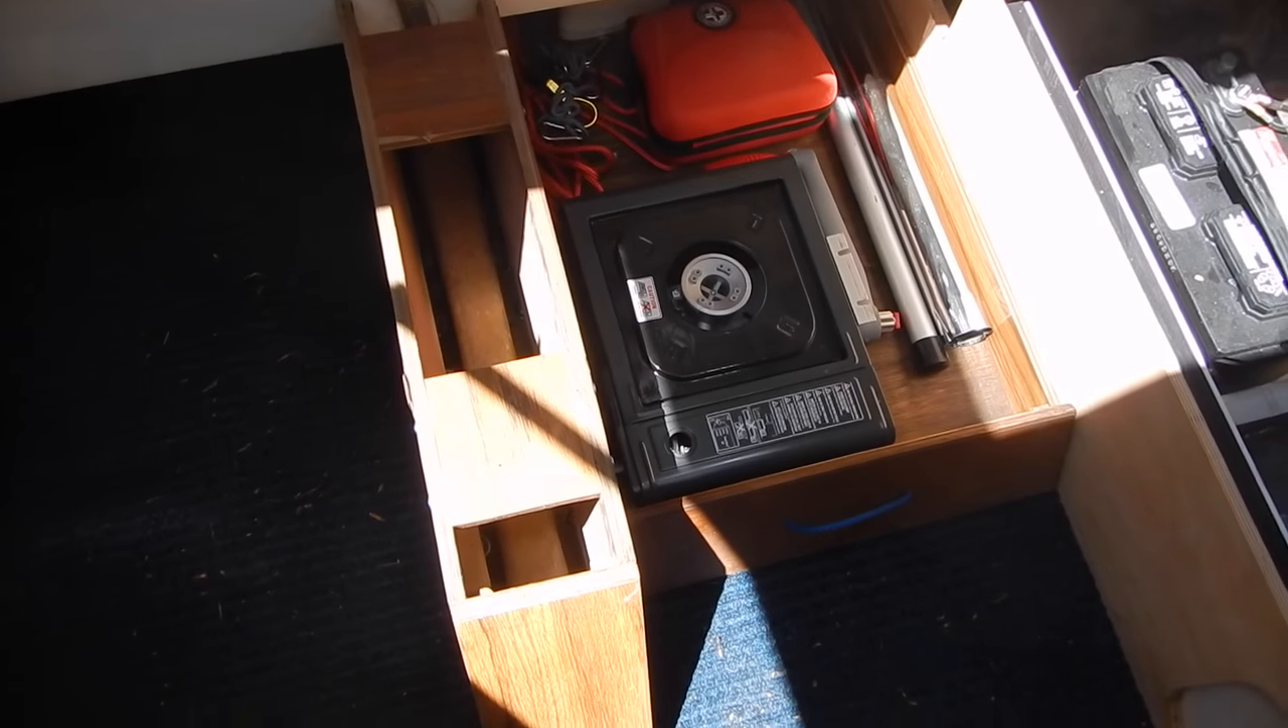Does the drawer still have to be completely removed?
Yes.